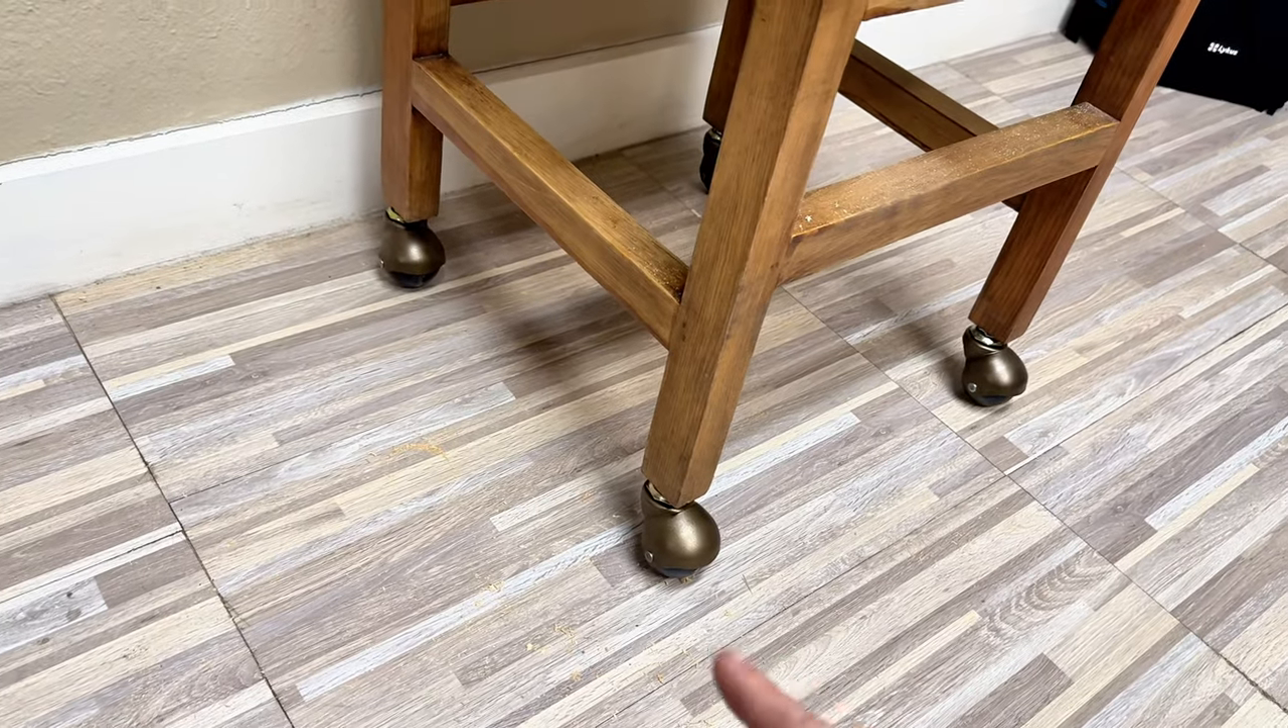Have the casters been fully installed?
Yes.